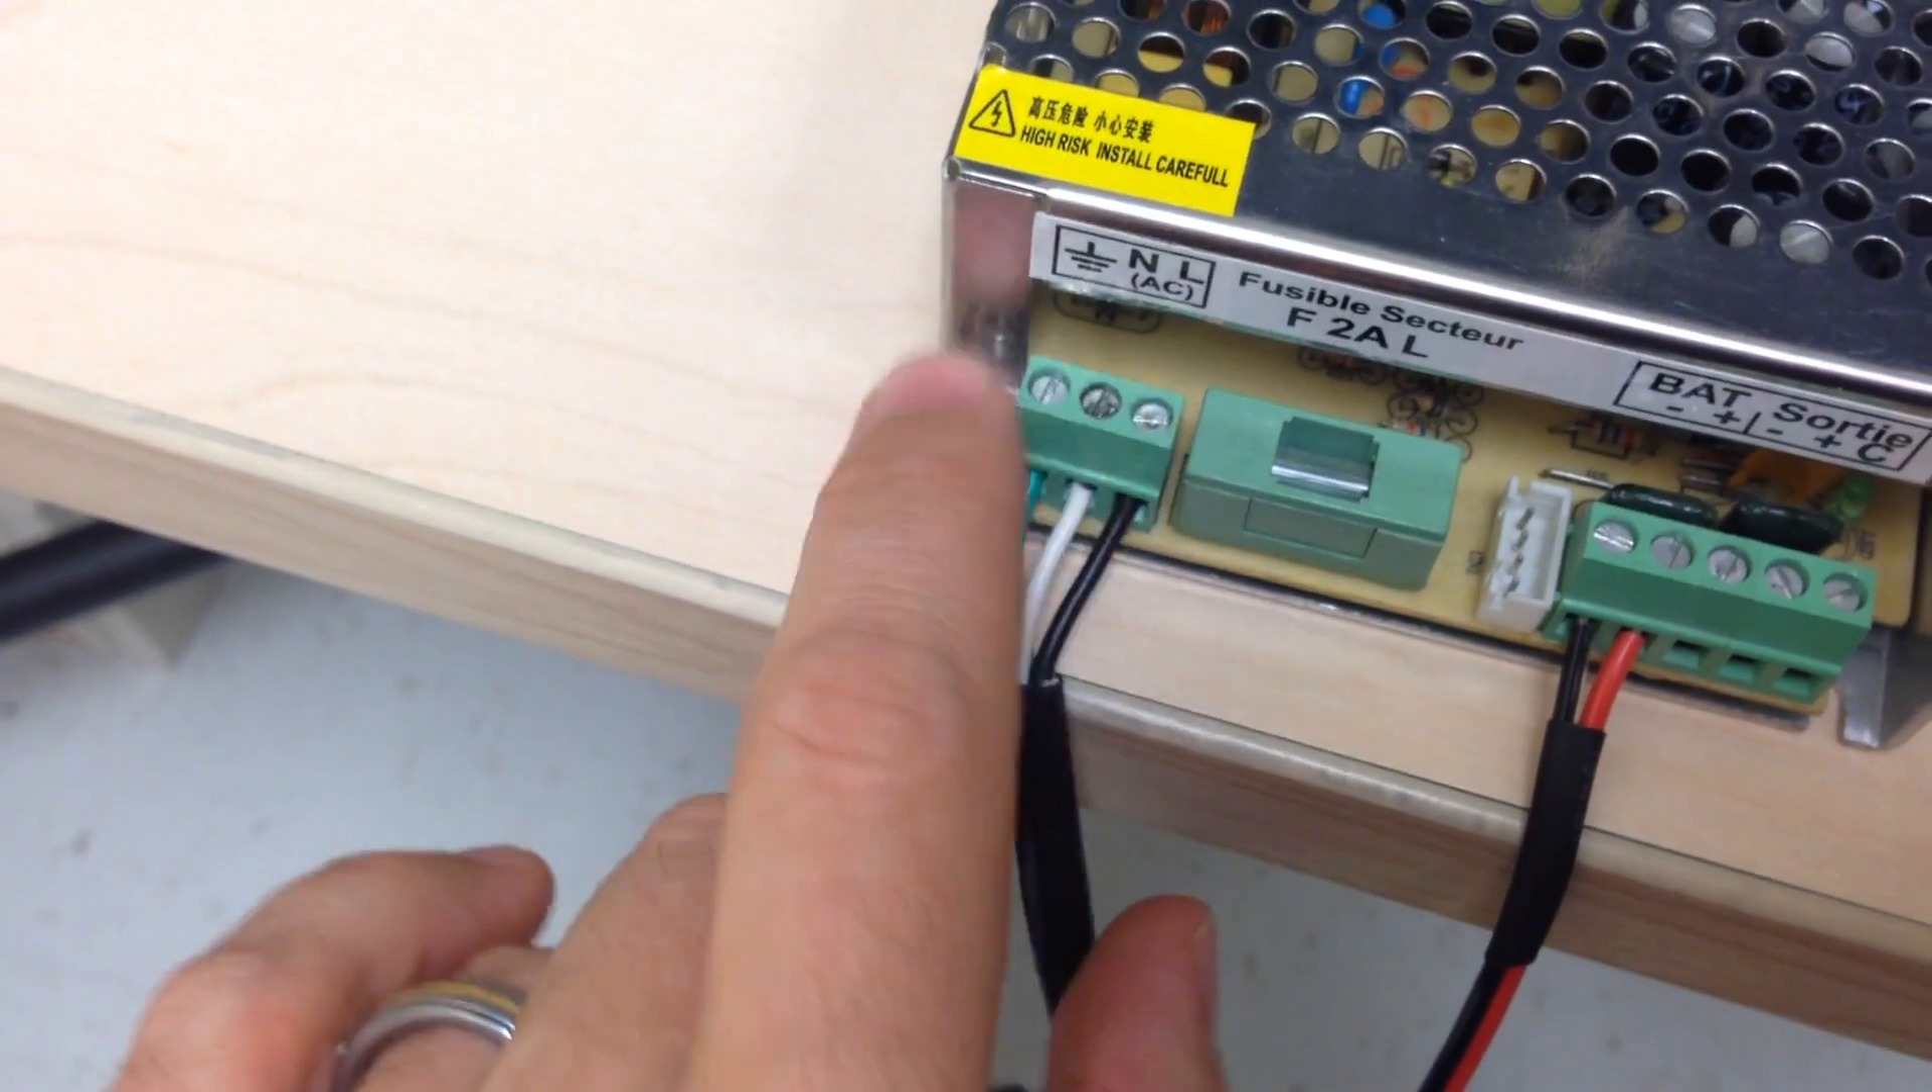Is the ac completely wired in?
Yes.